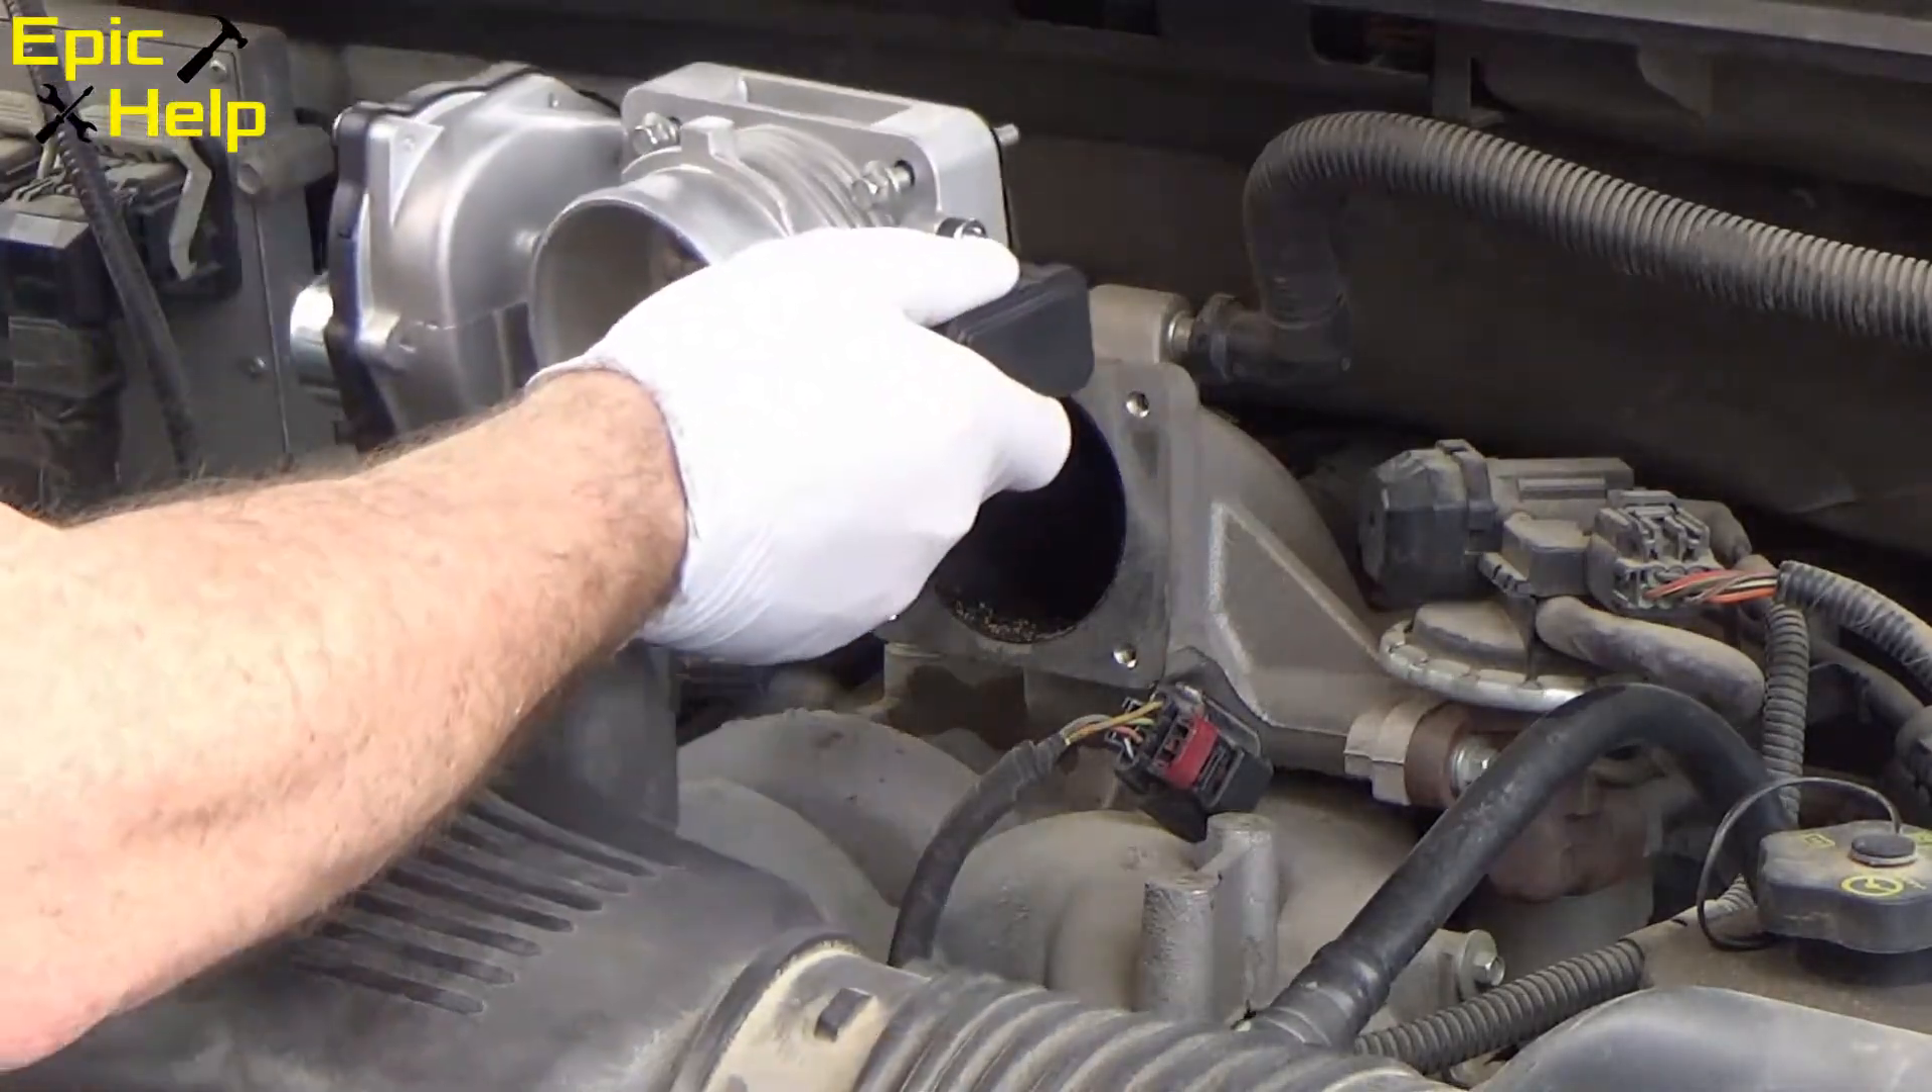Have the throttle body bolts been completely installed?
No.